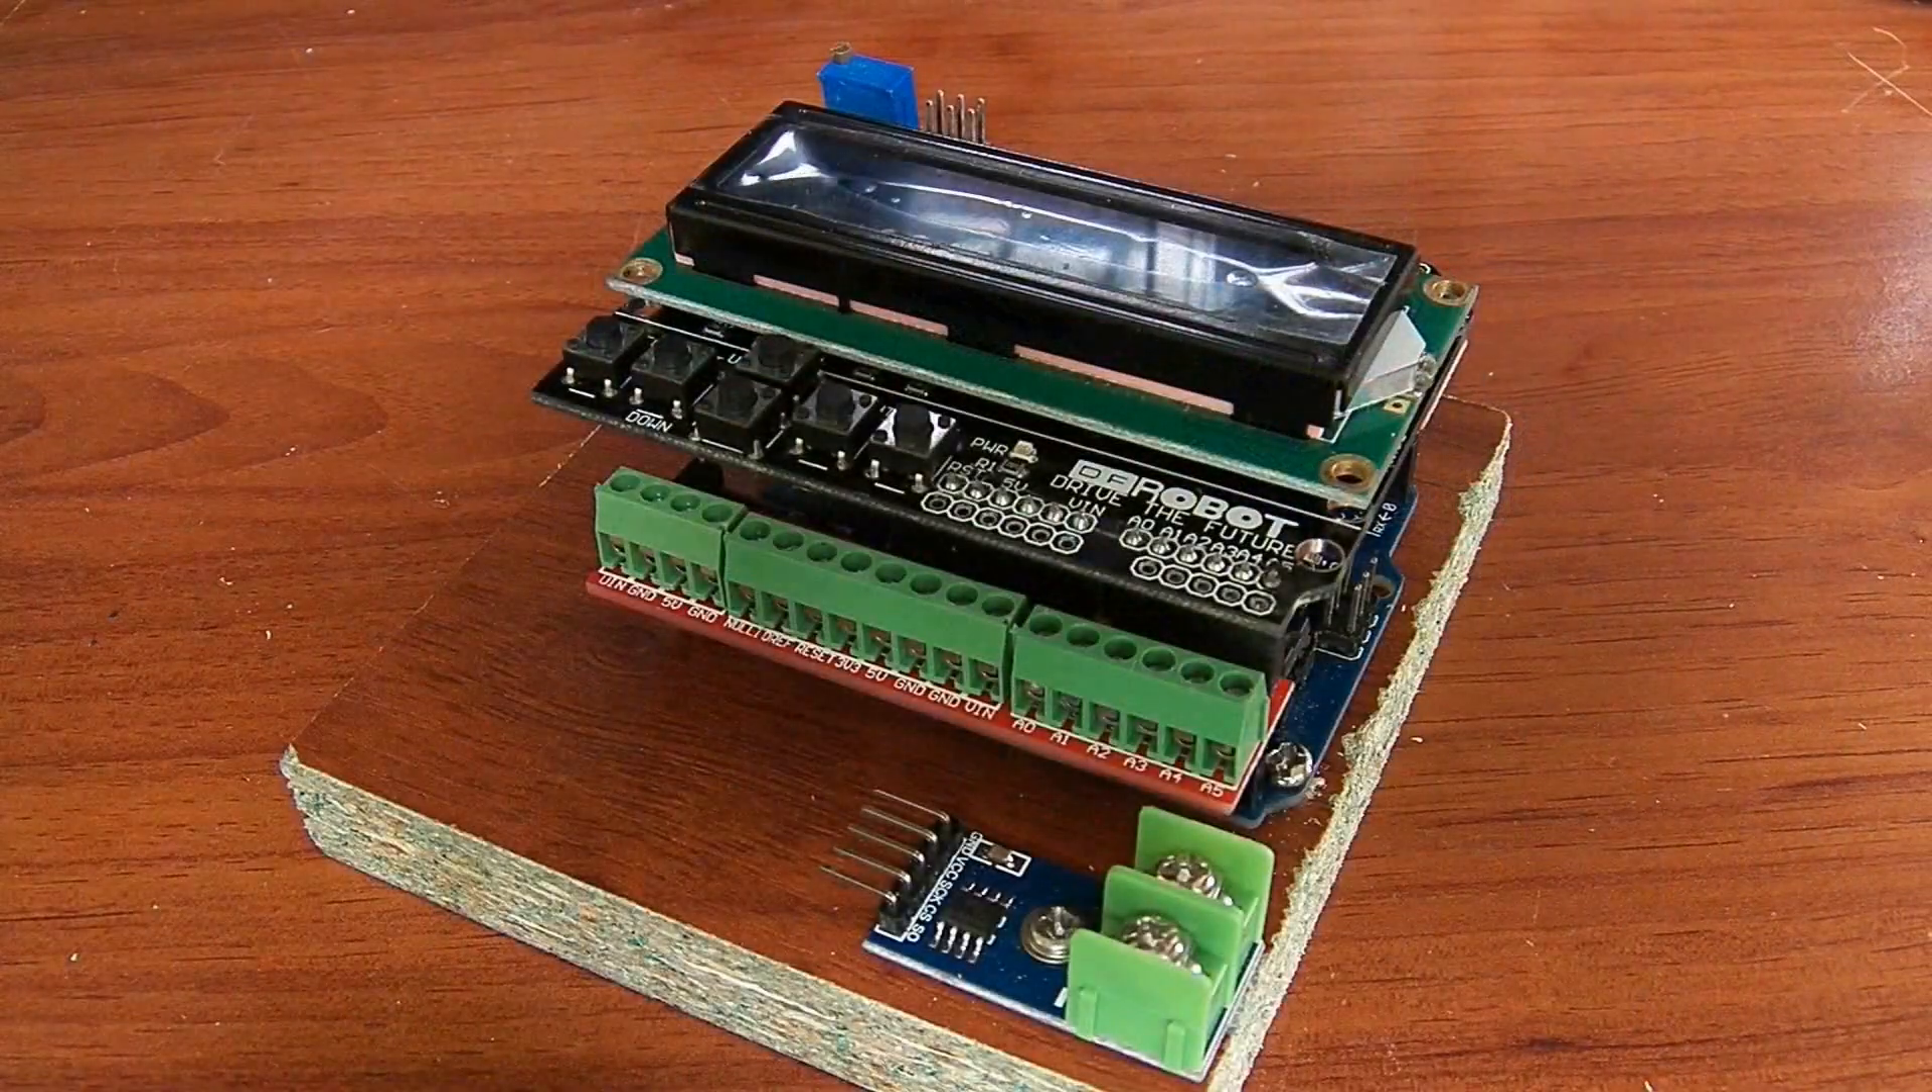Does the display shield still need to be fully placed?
No.